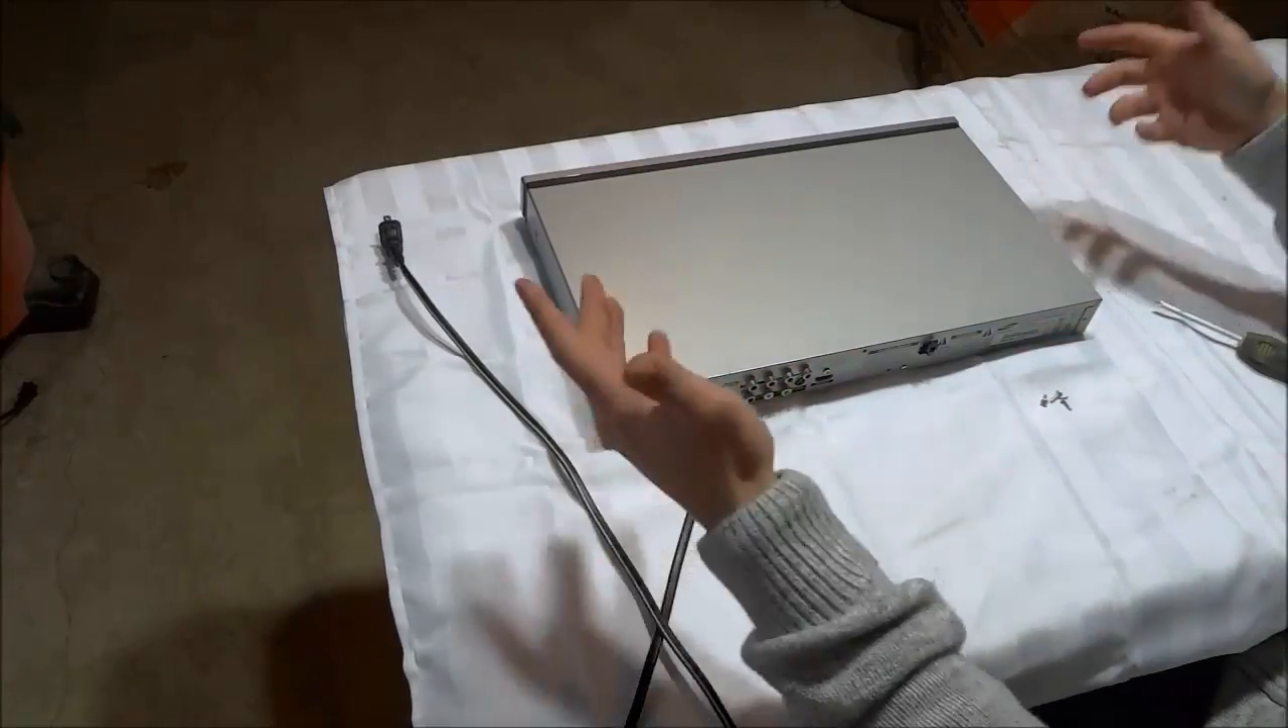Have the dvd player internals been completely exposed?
No.